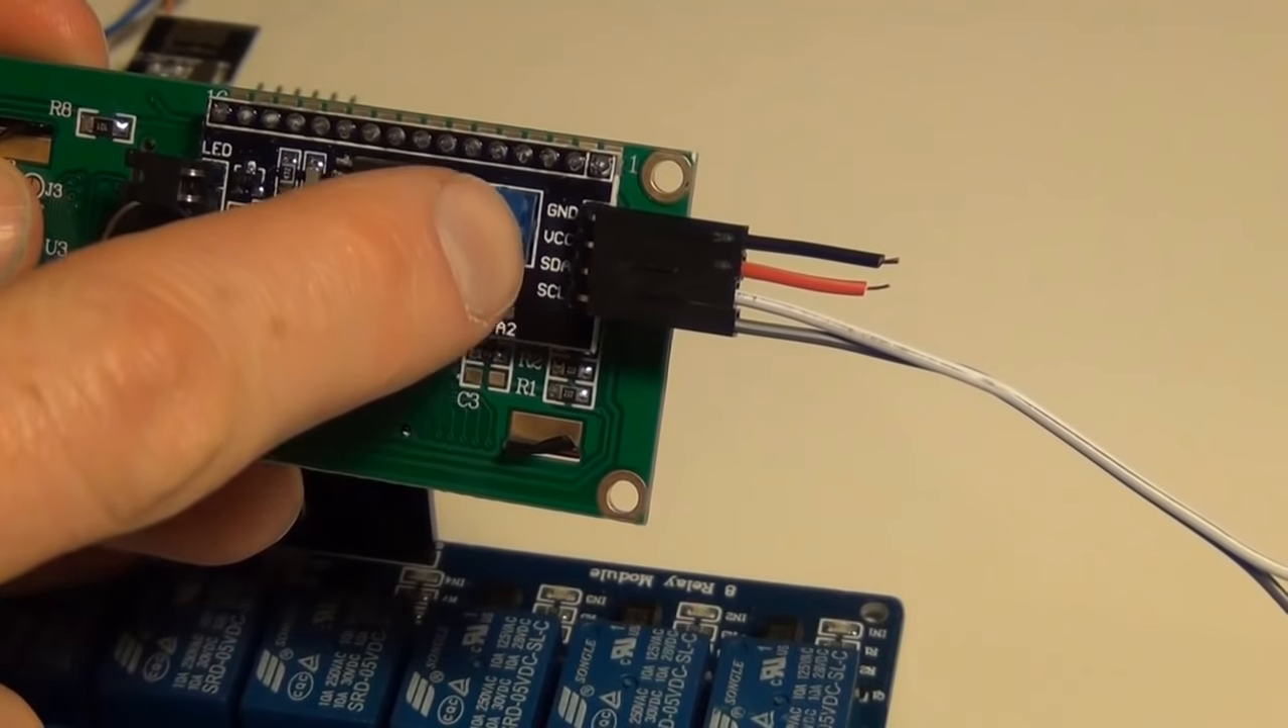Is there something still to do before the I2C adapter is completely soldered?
No.